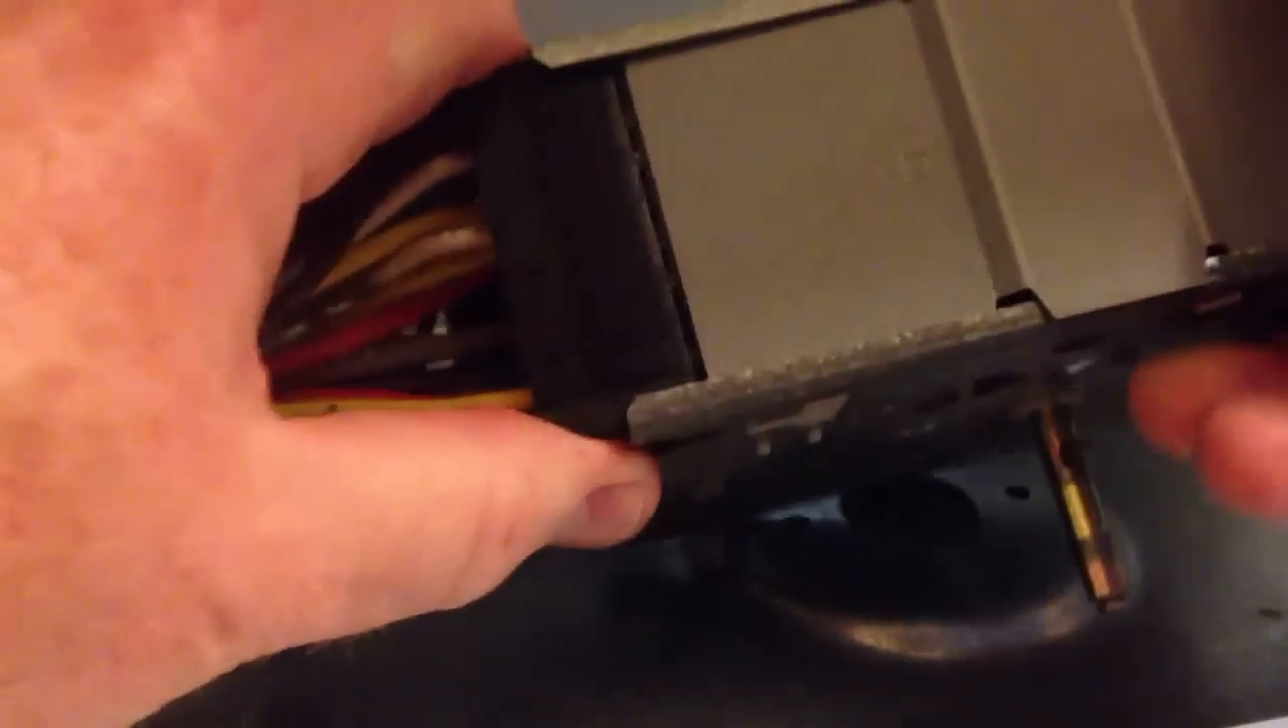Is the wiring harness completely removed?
No.